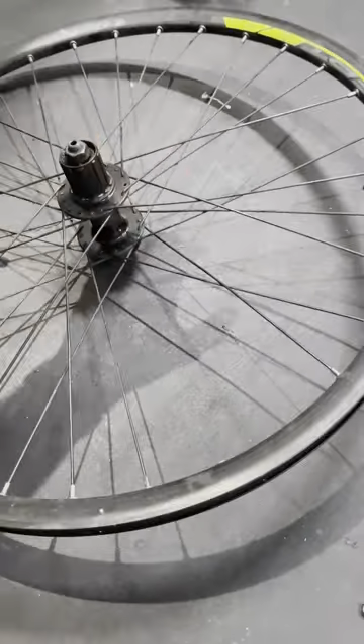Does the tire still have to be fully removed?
No.